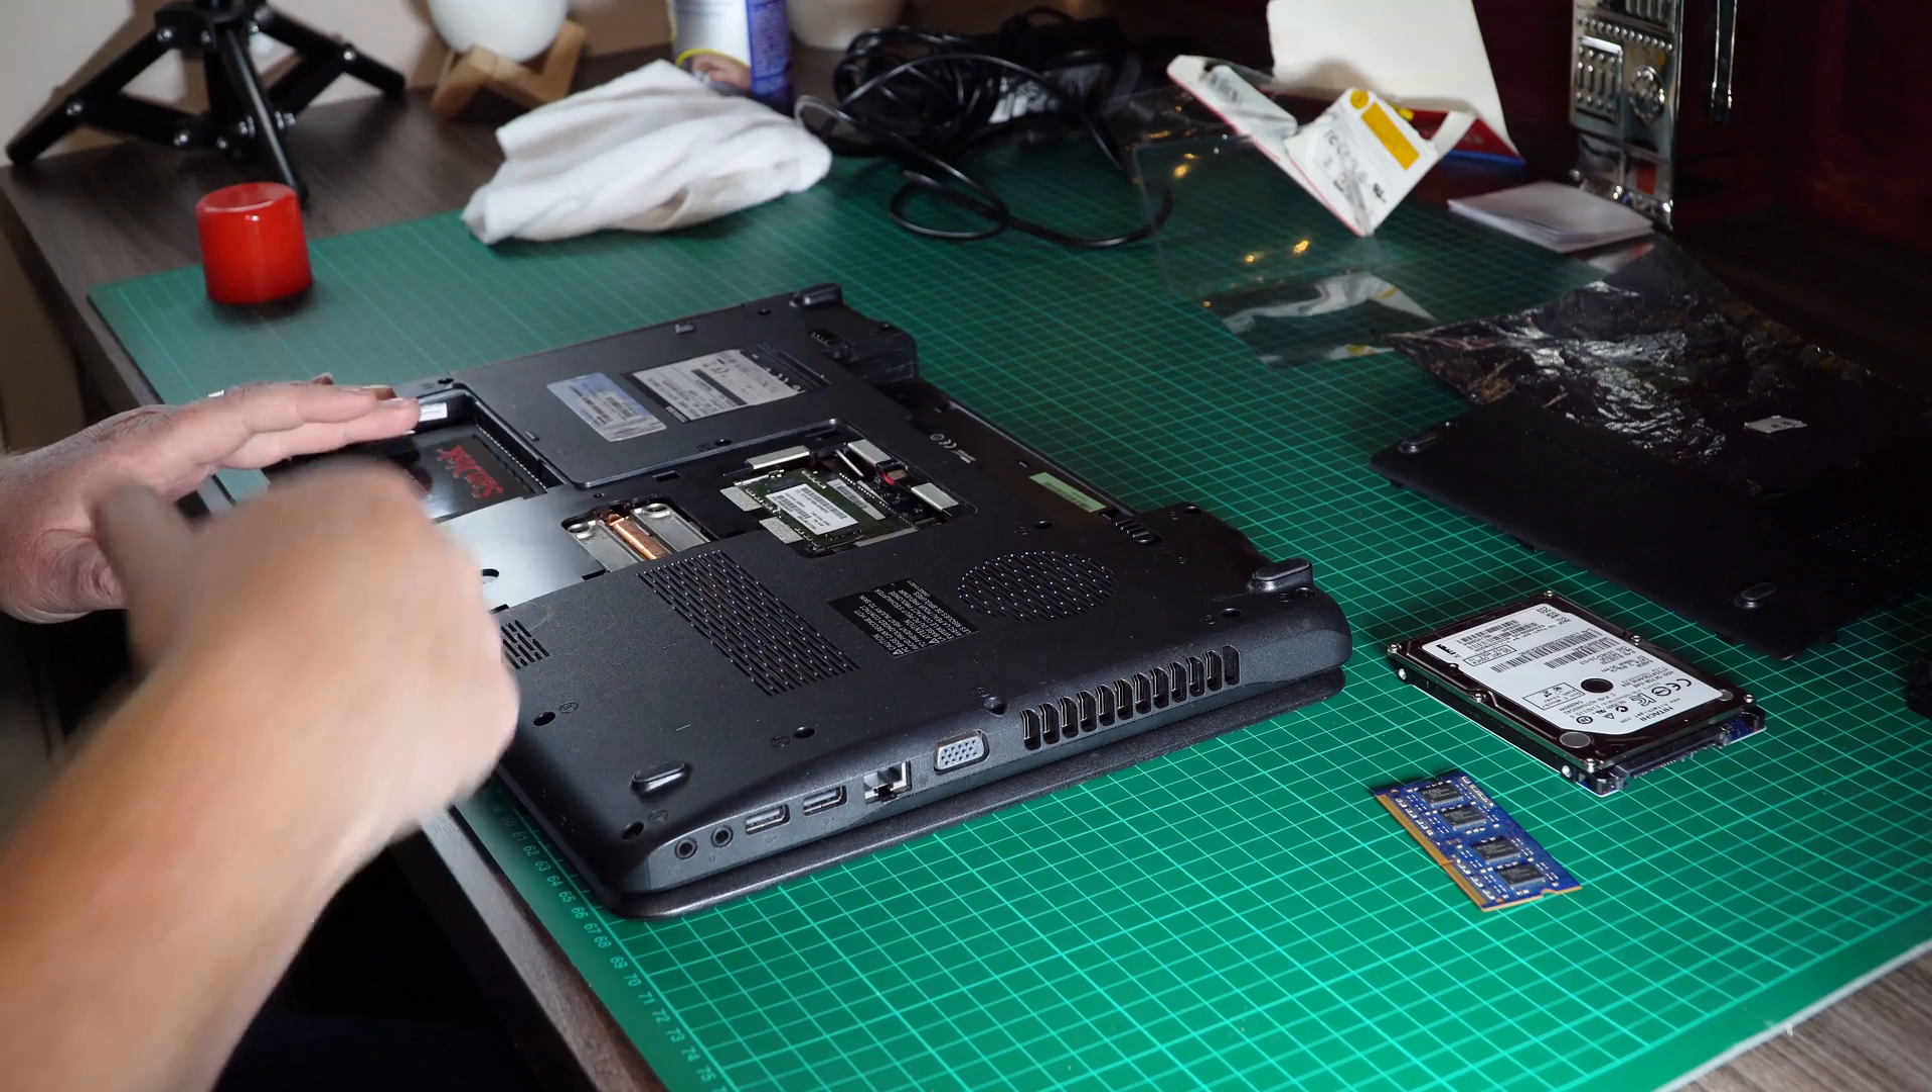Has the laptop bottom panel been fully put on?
No.